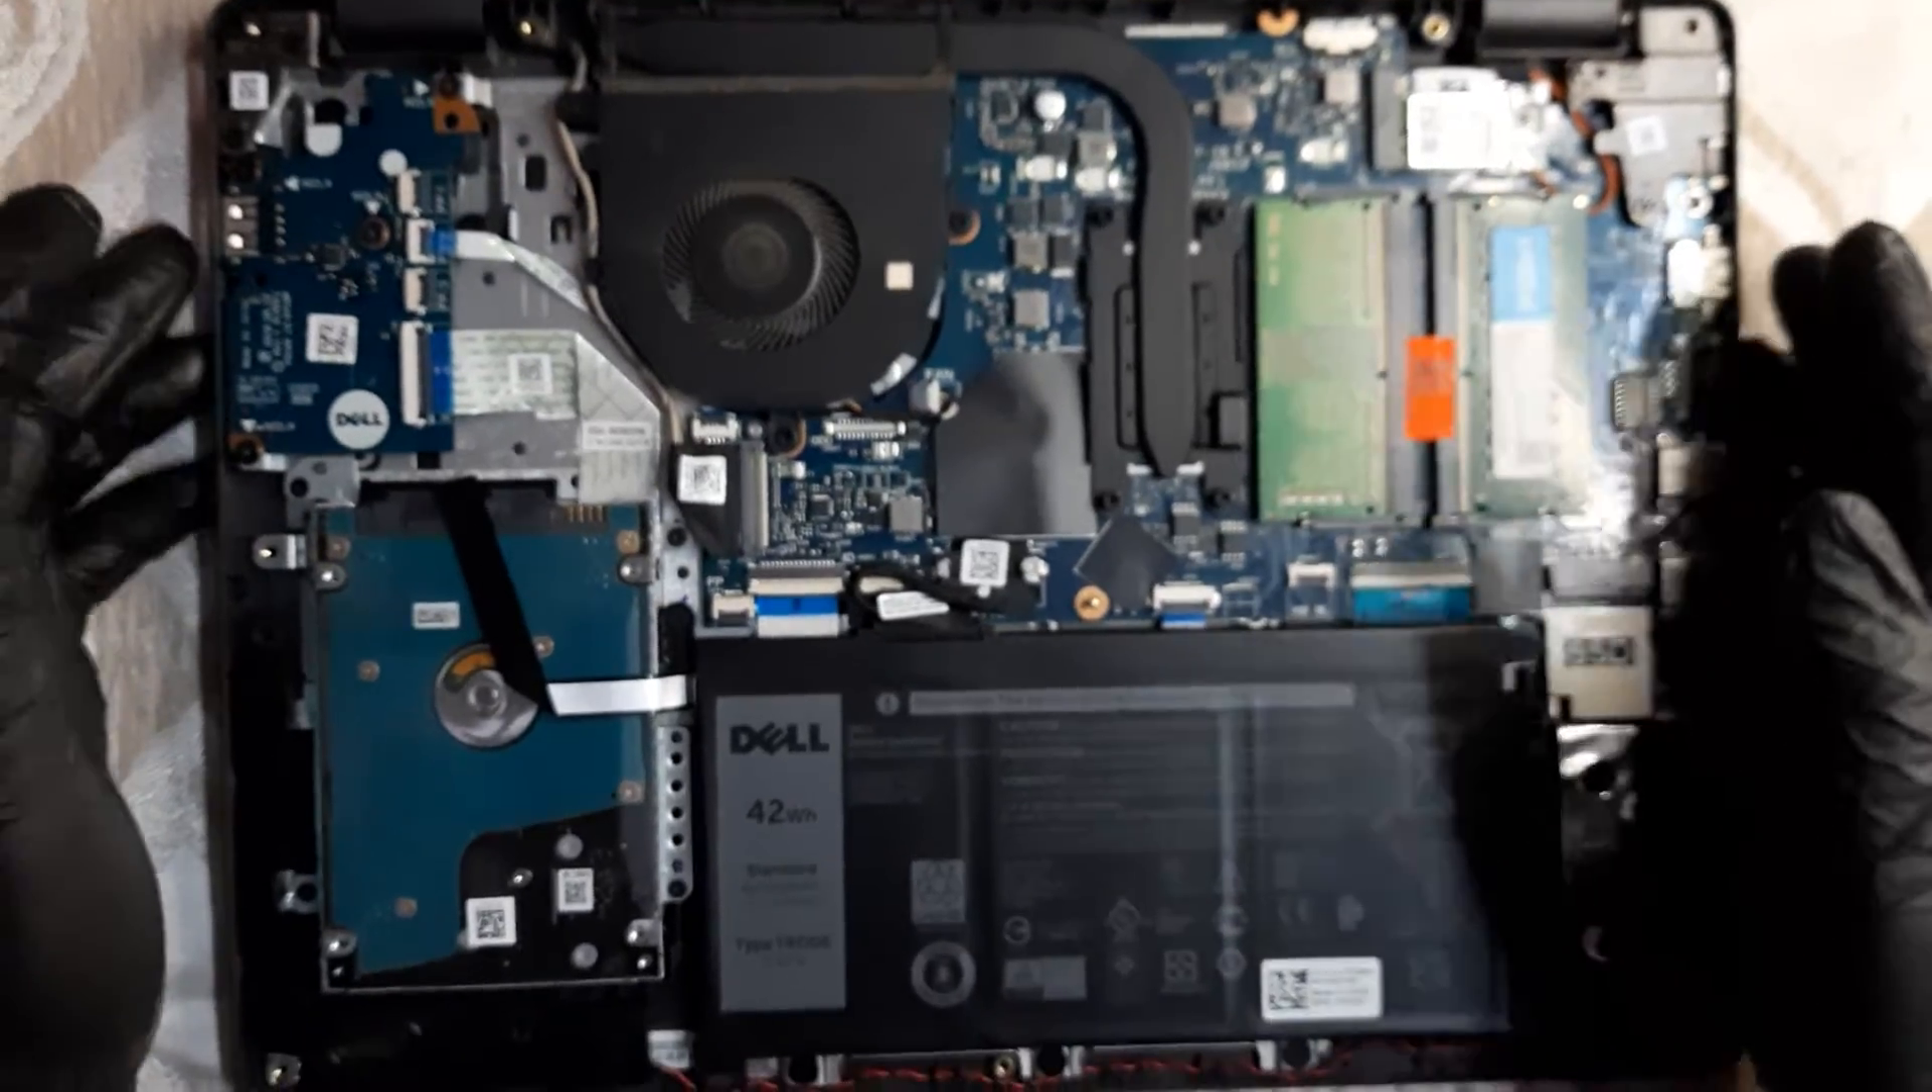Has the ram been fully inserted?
Yes.